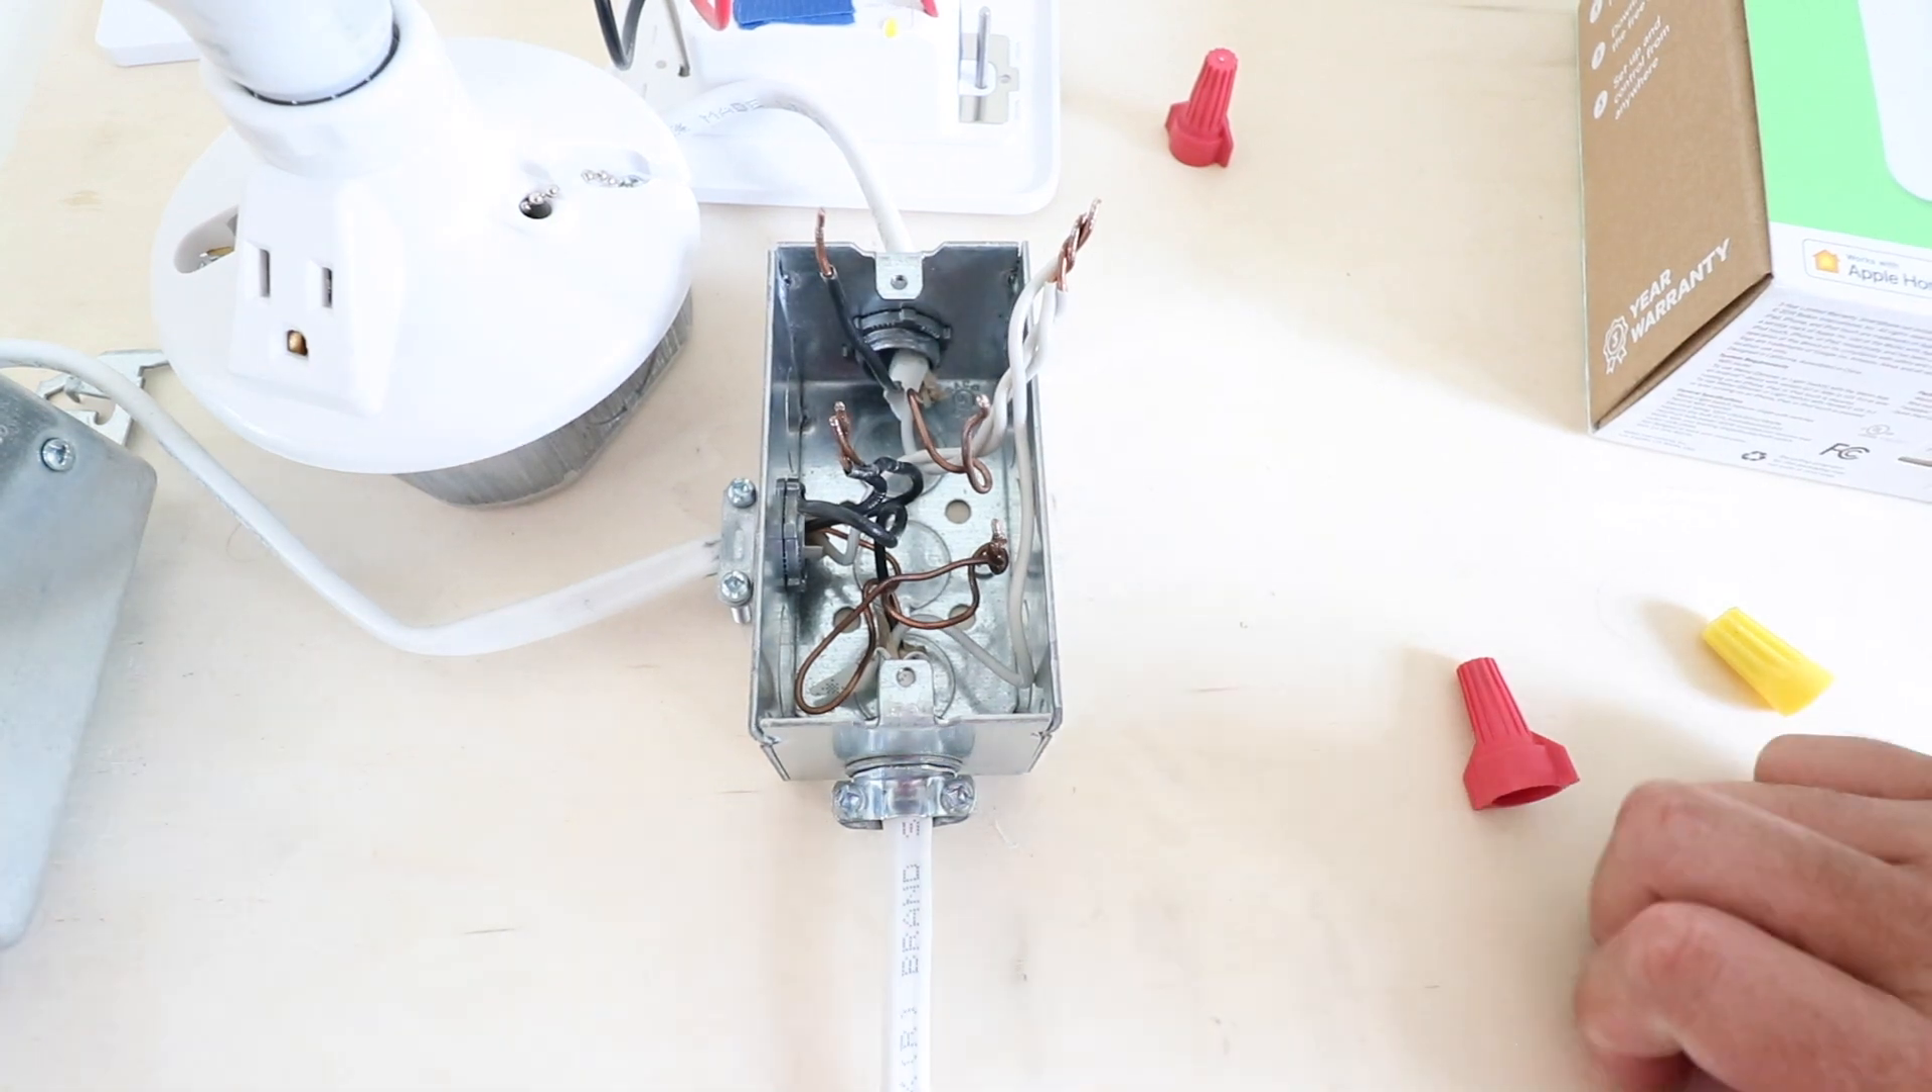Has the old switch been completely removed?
Yes.